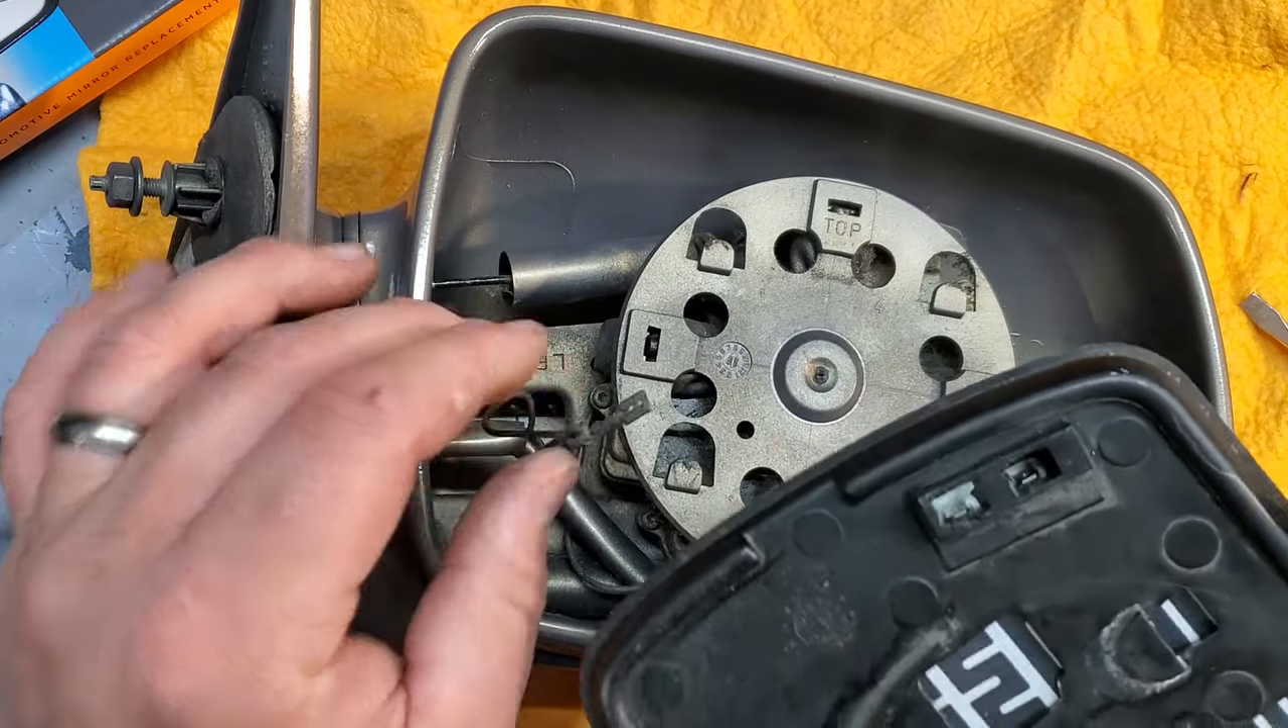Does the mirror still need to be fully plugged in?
Yes.